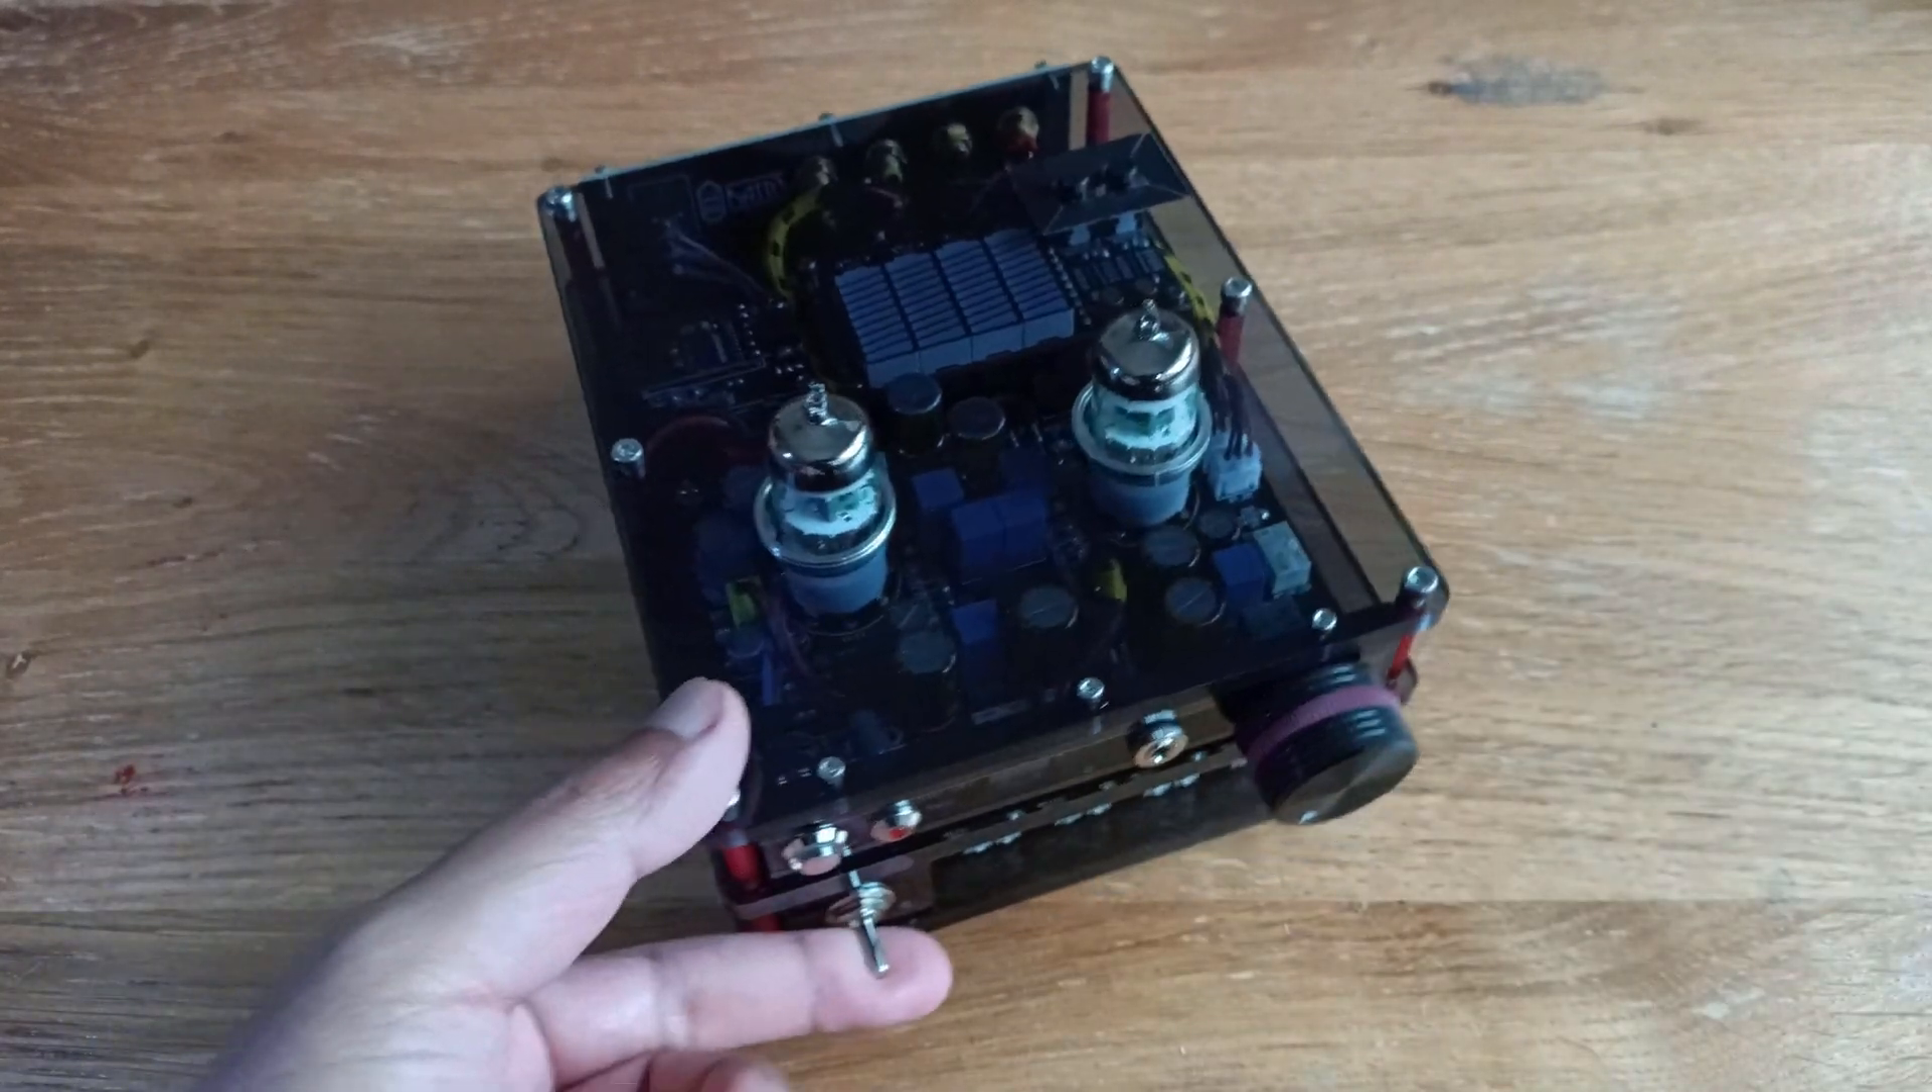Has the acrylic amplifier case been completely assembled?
Yes.